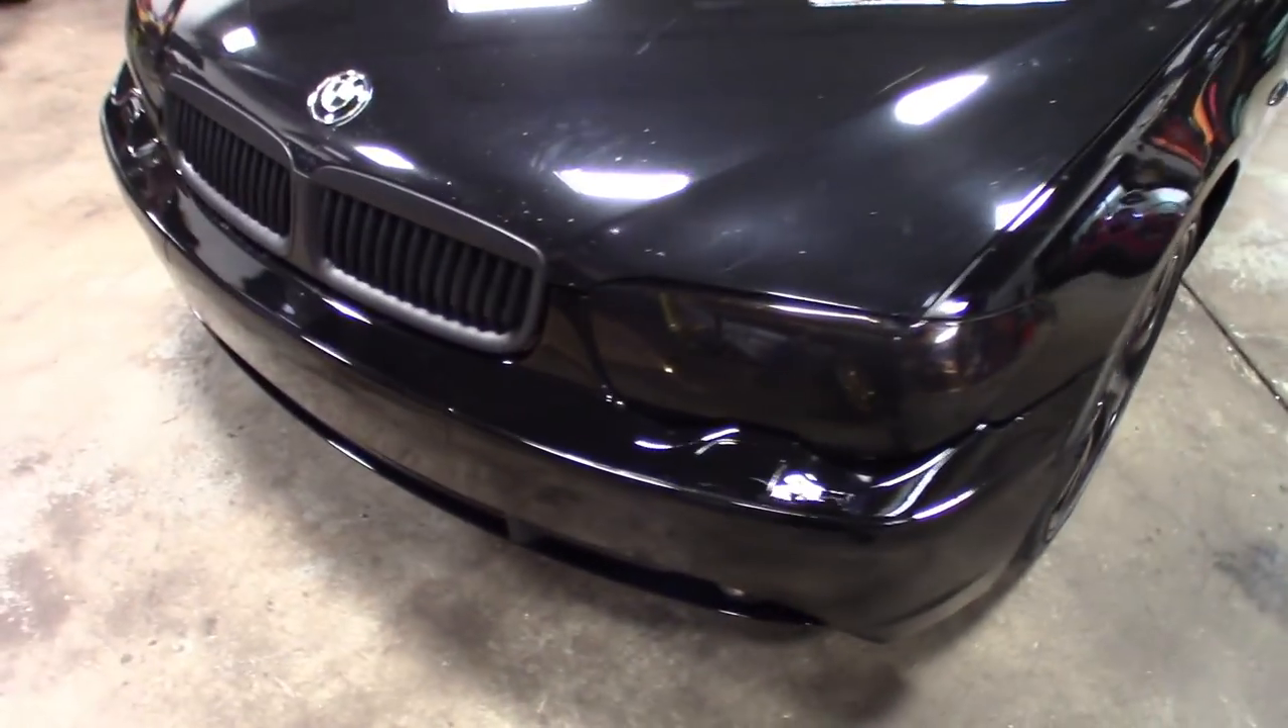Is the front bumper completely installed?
Yes.